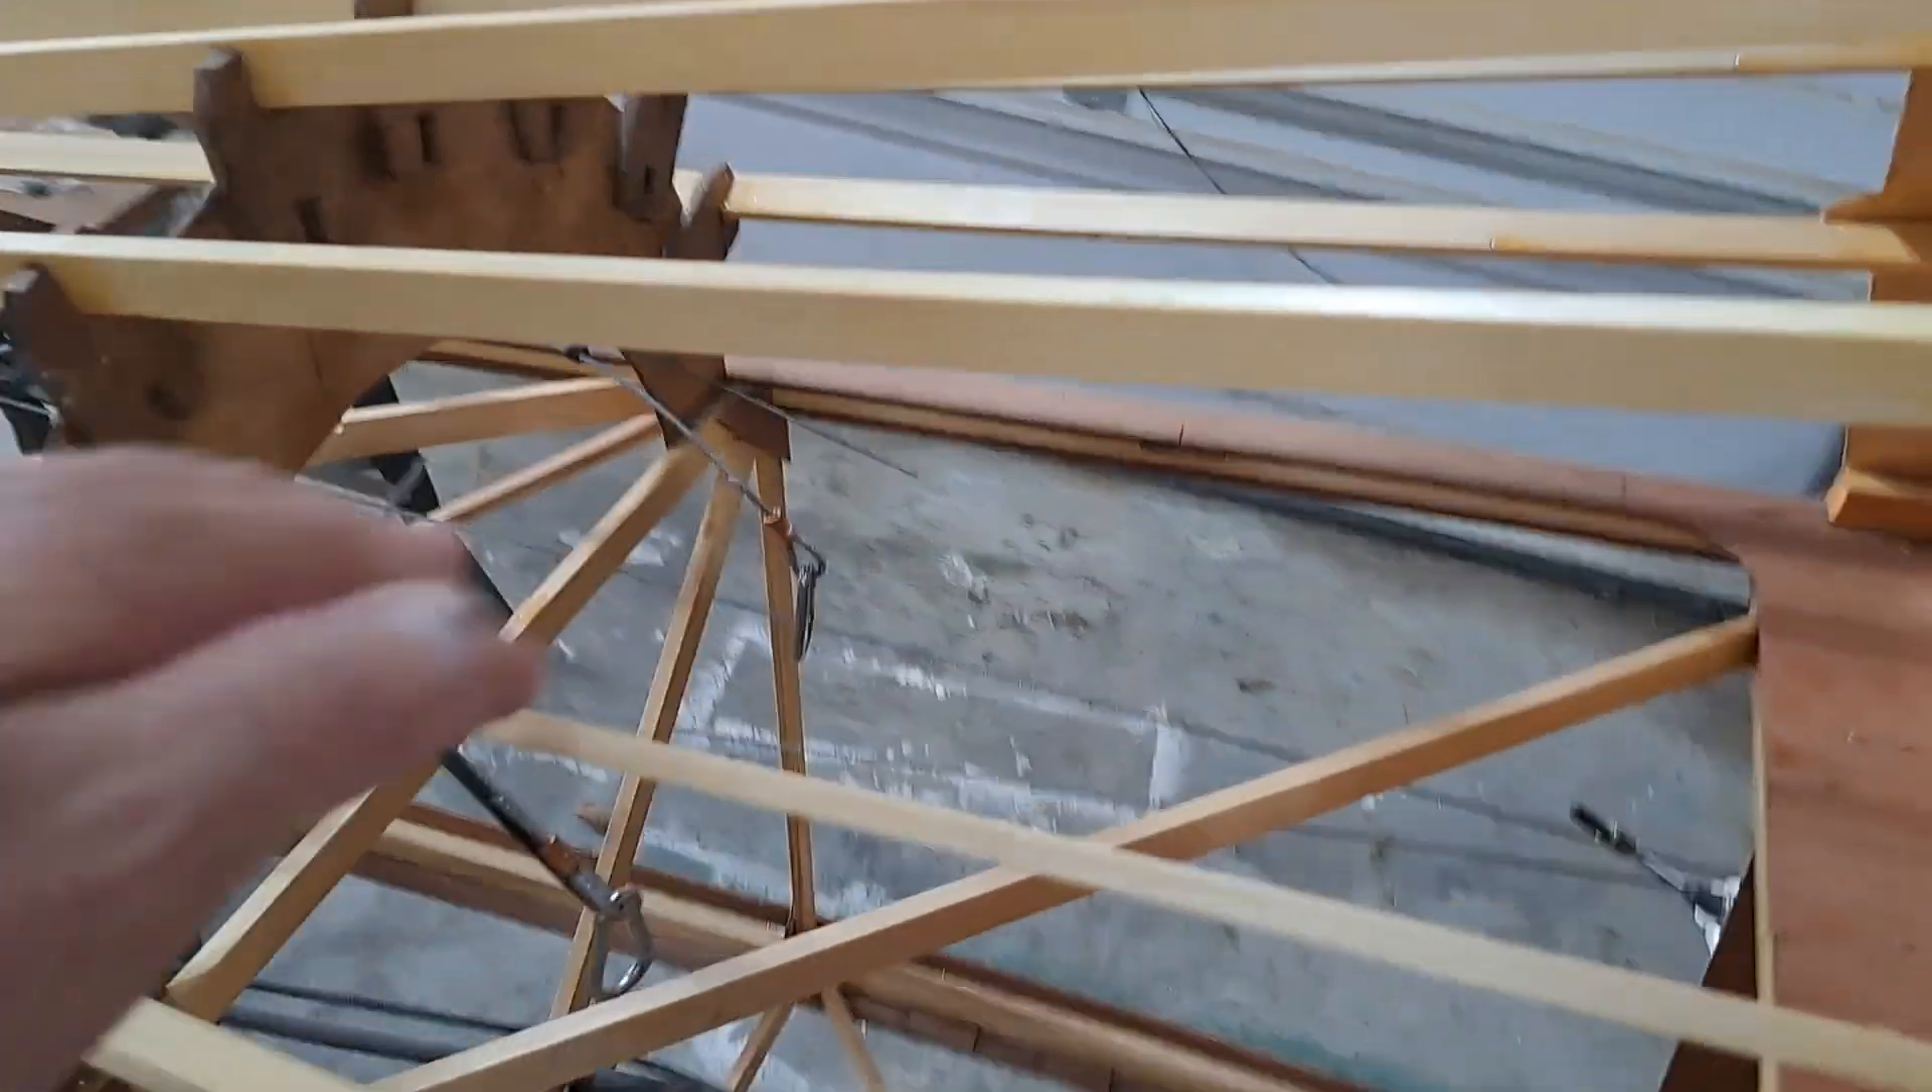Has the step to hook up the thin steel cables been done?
No.